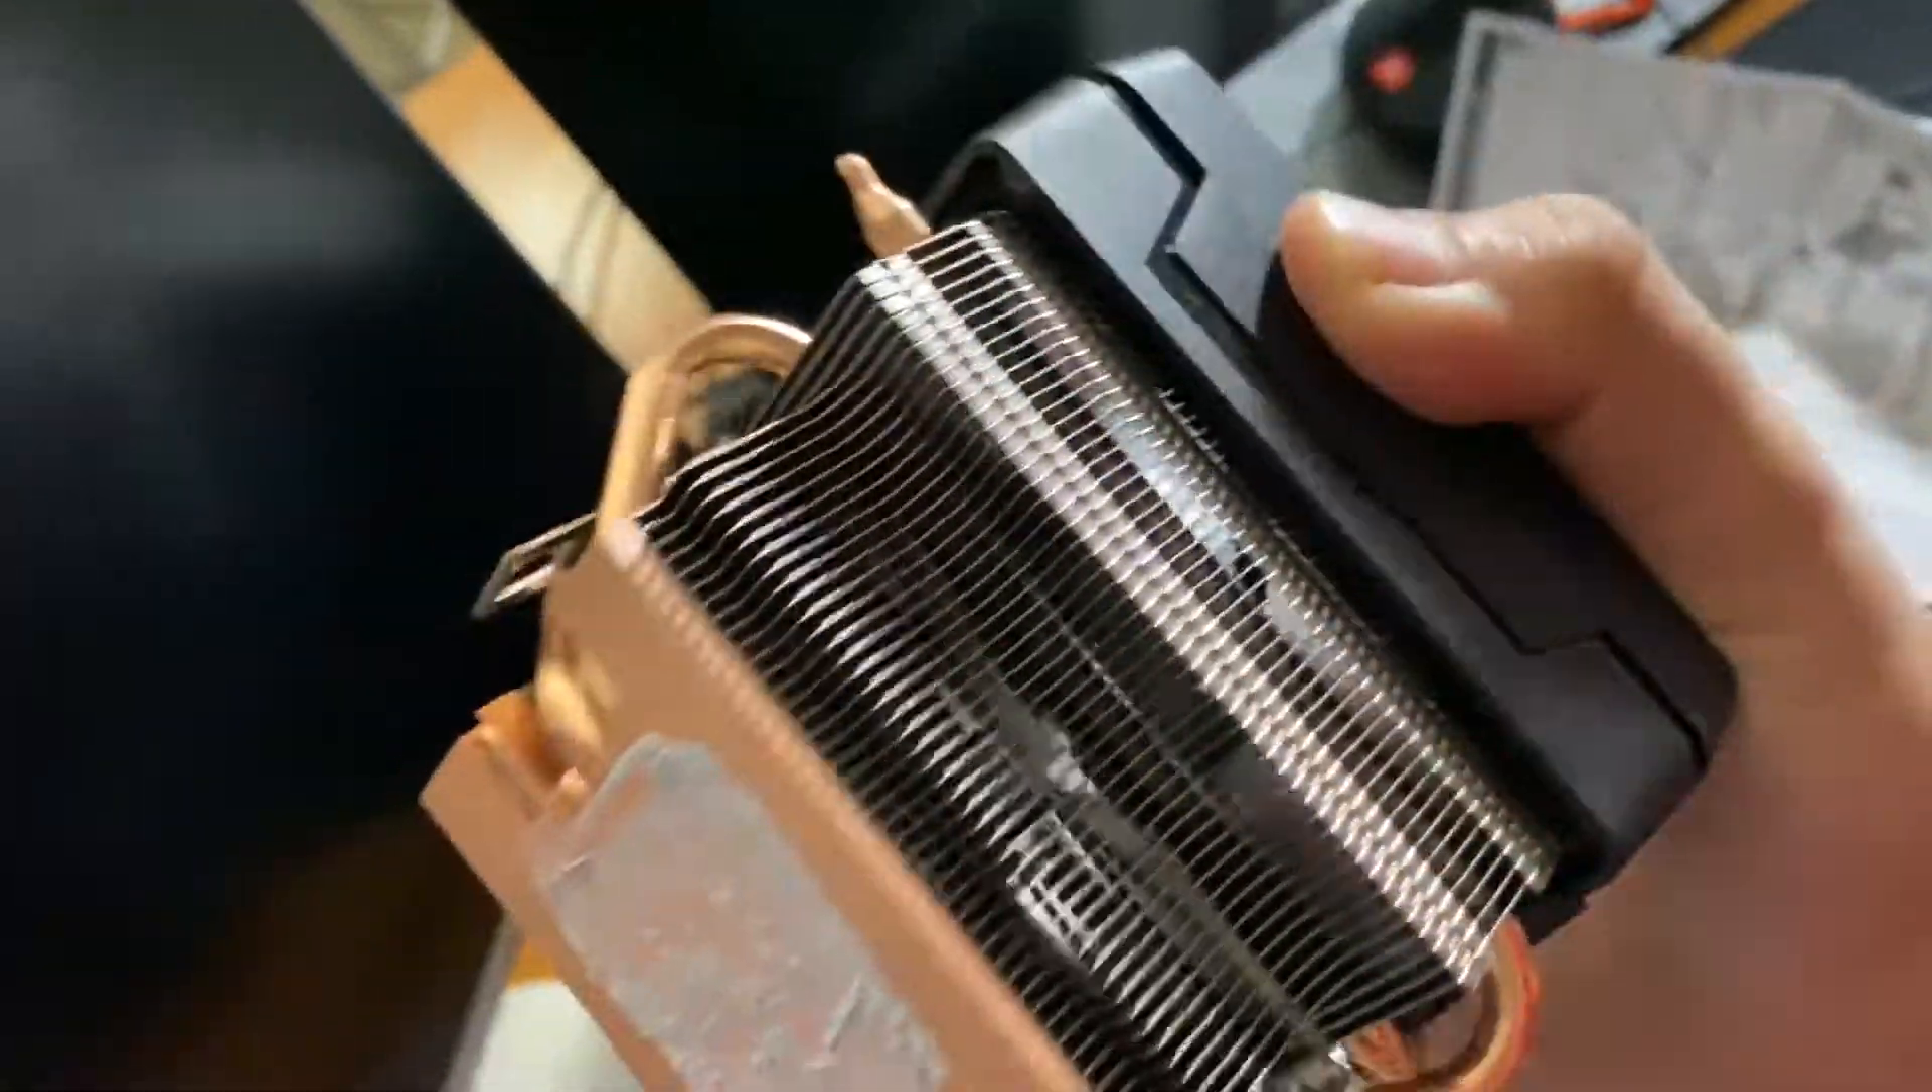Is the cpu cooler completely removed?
Yes.